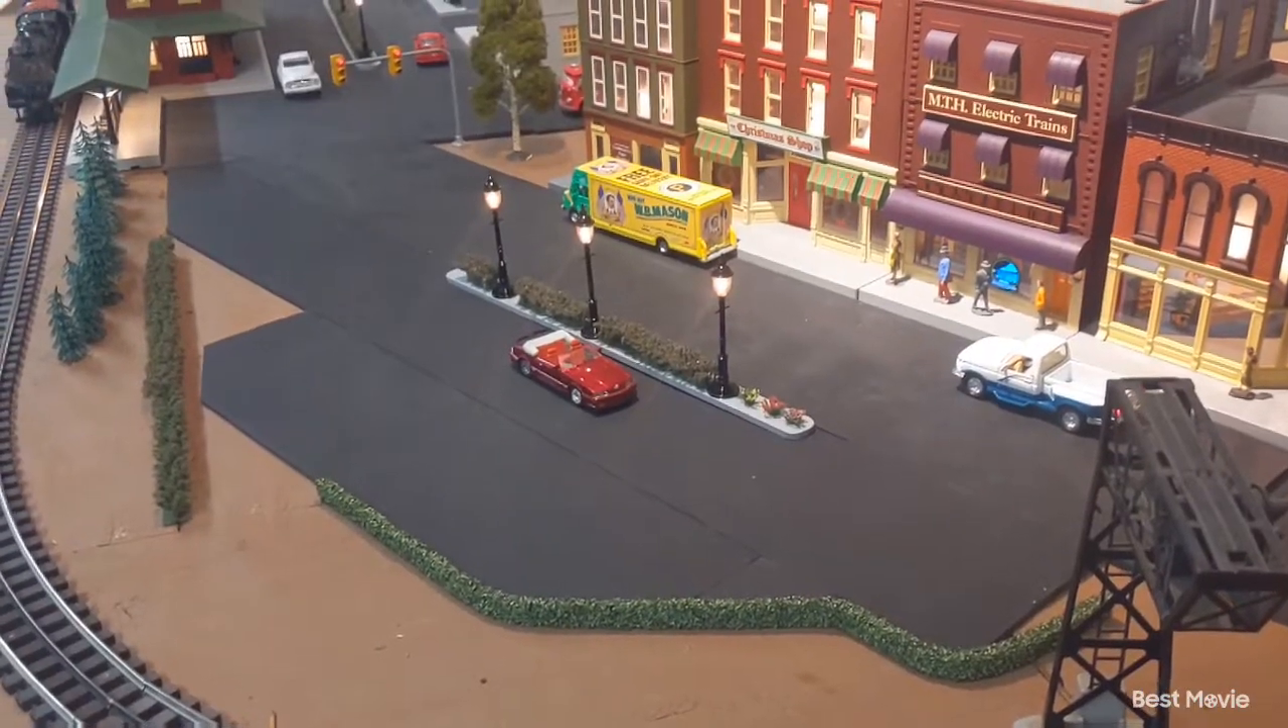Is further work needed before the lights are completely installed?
No.